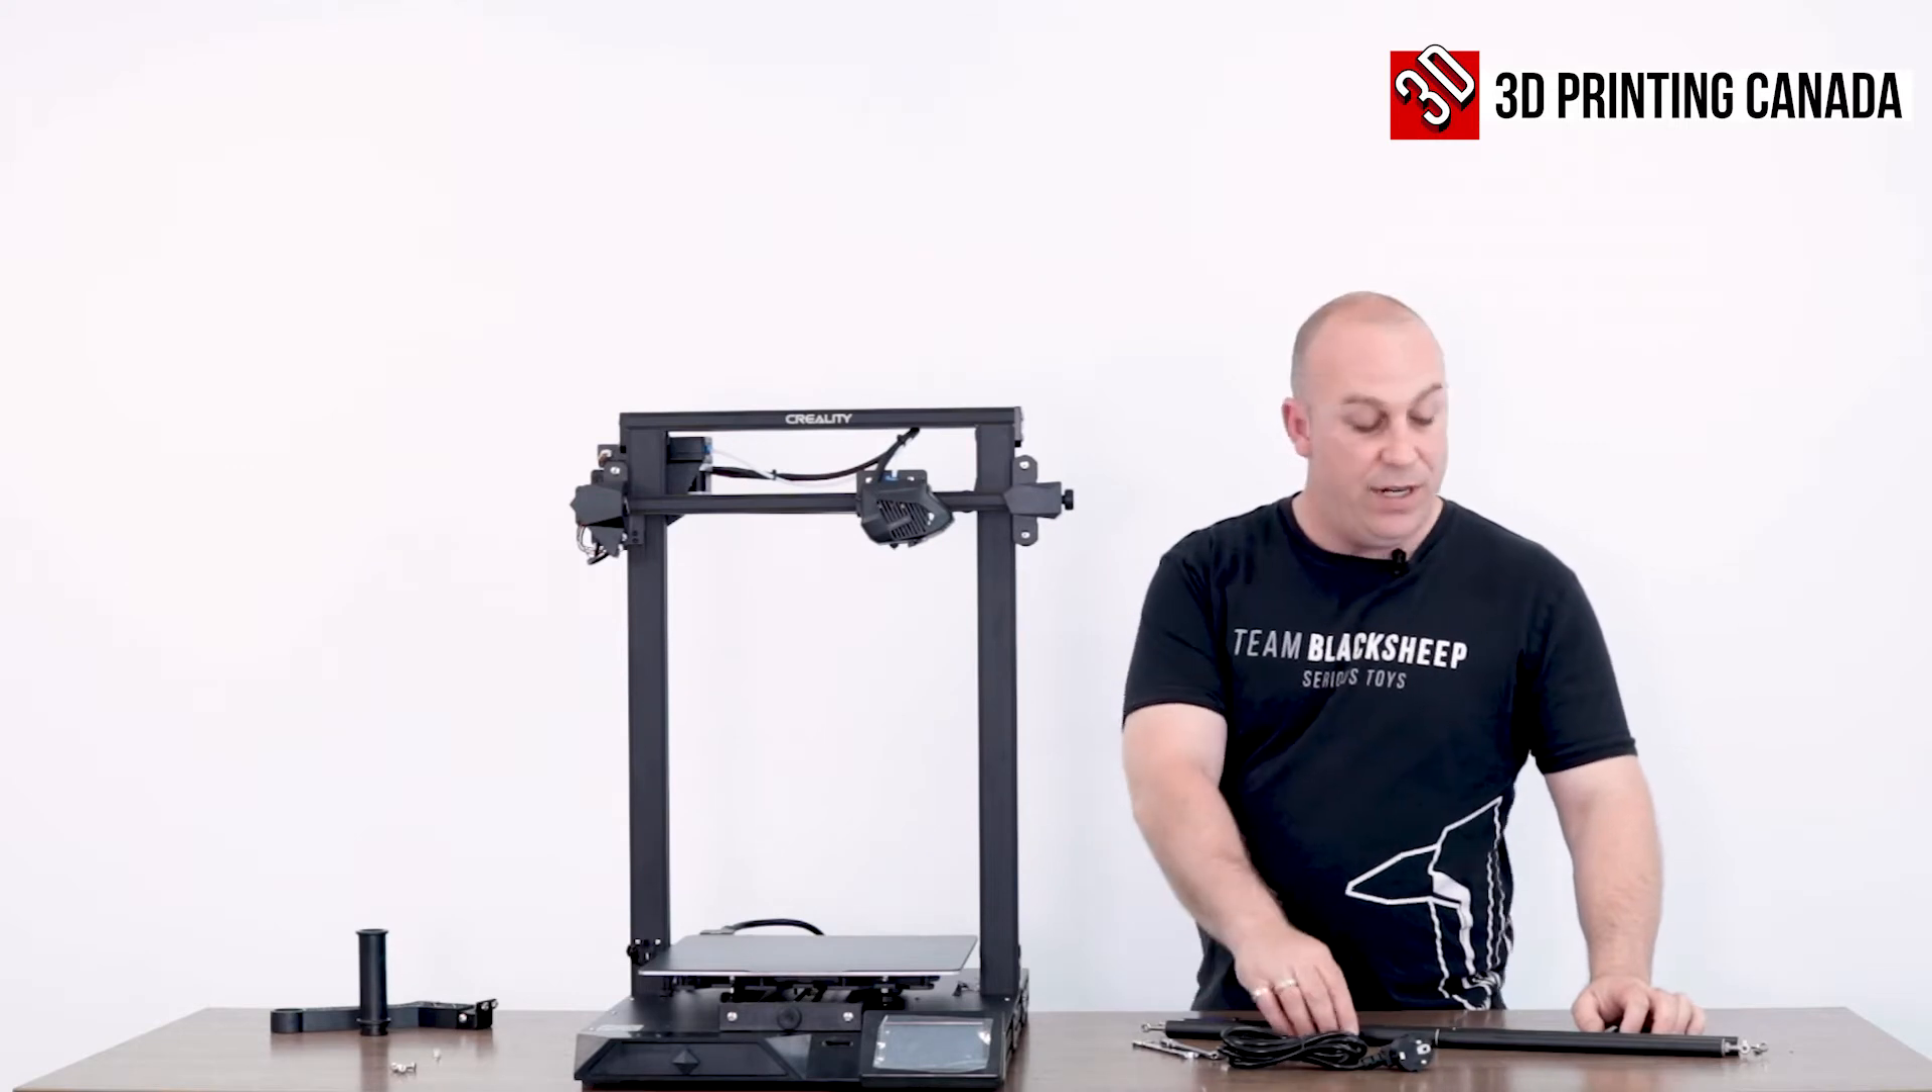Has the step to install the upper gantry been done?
Yes.